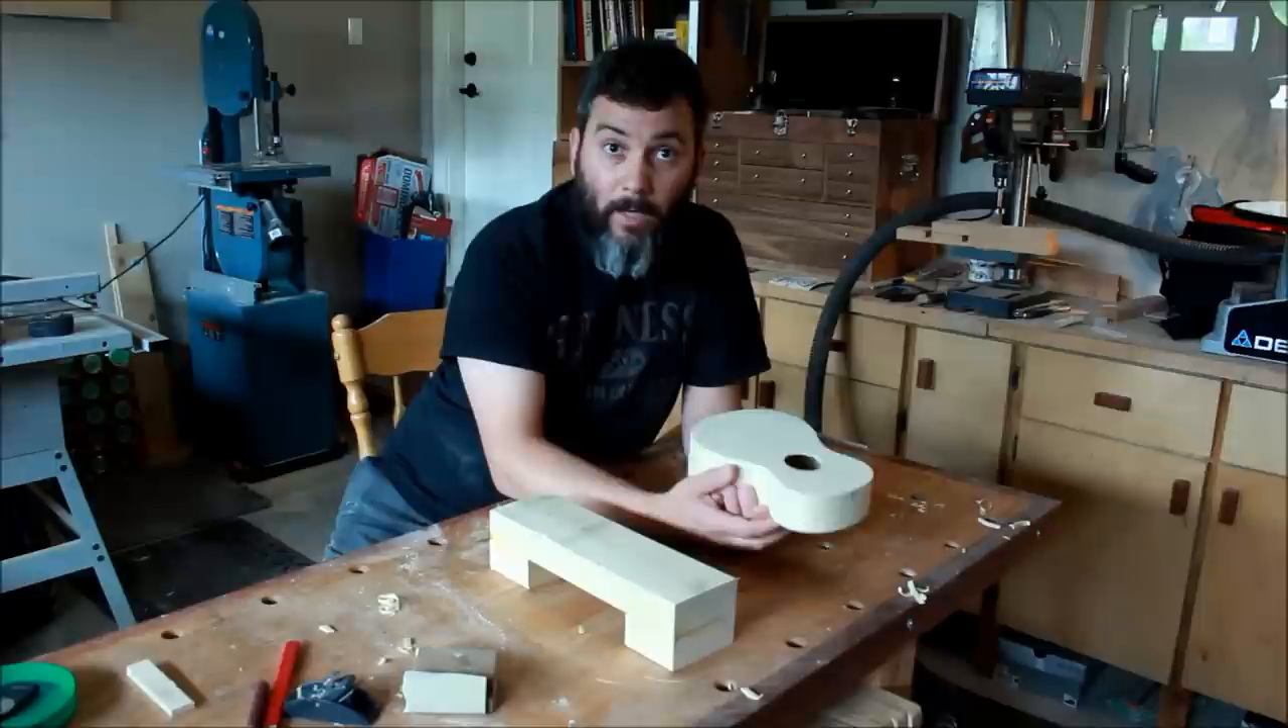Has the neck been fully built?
No.